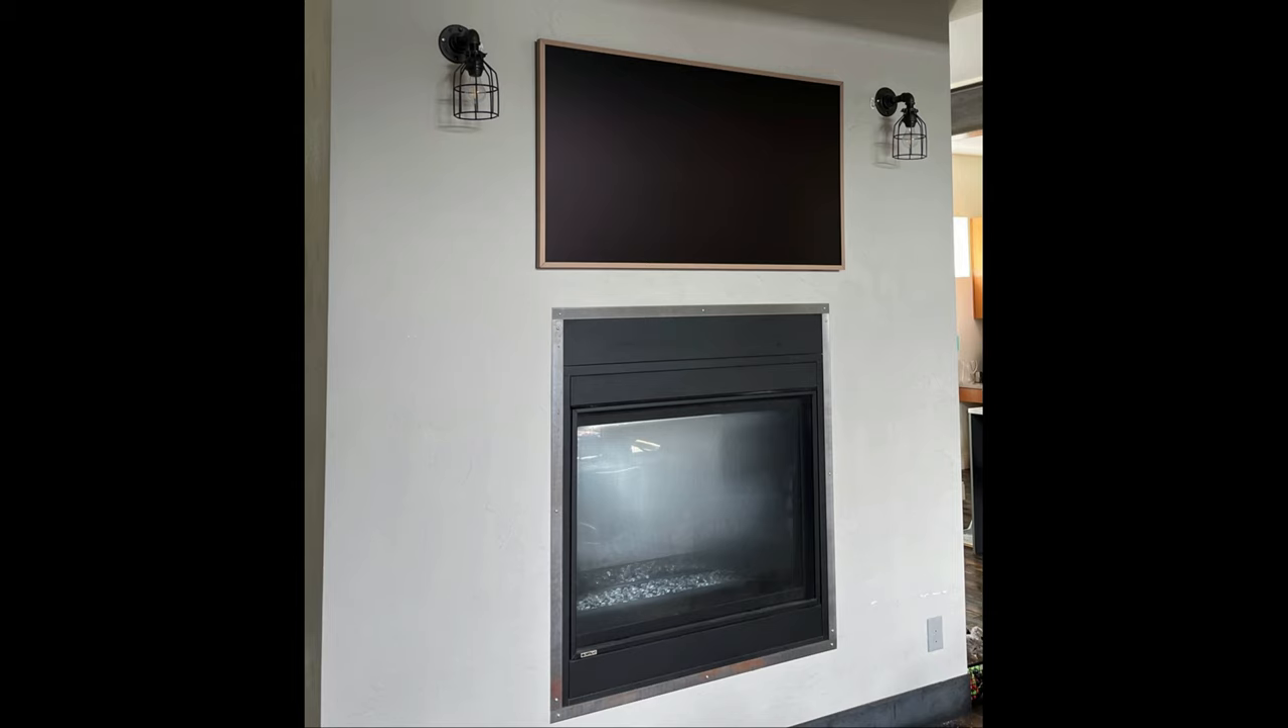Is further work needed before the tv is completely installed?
No.